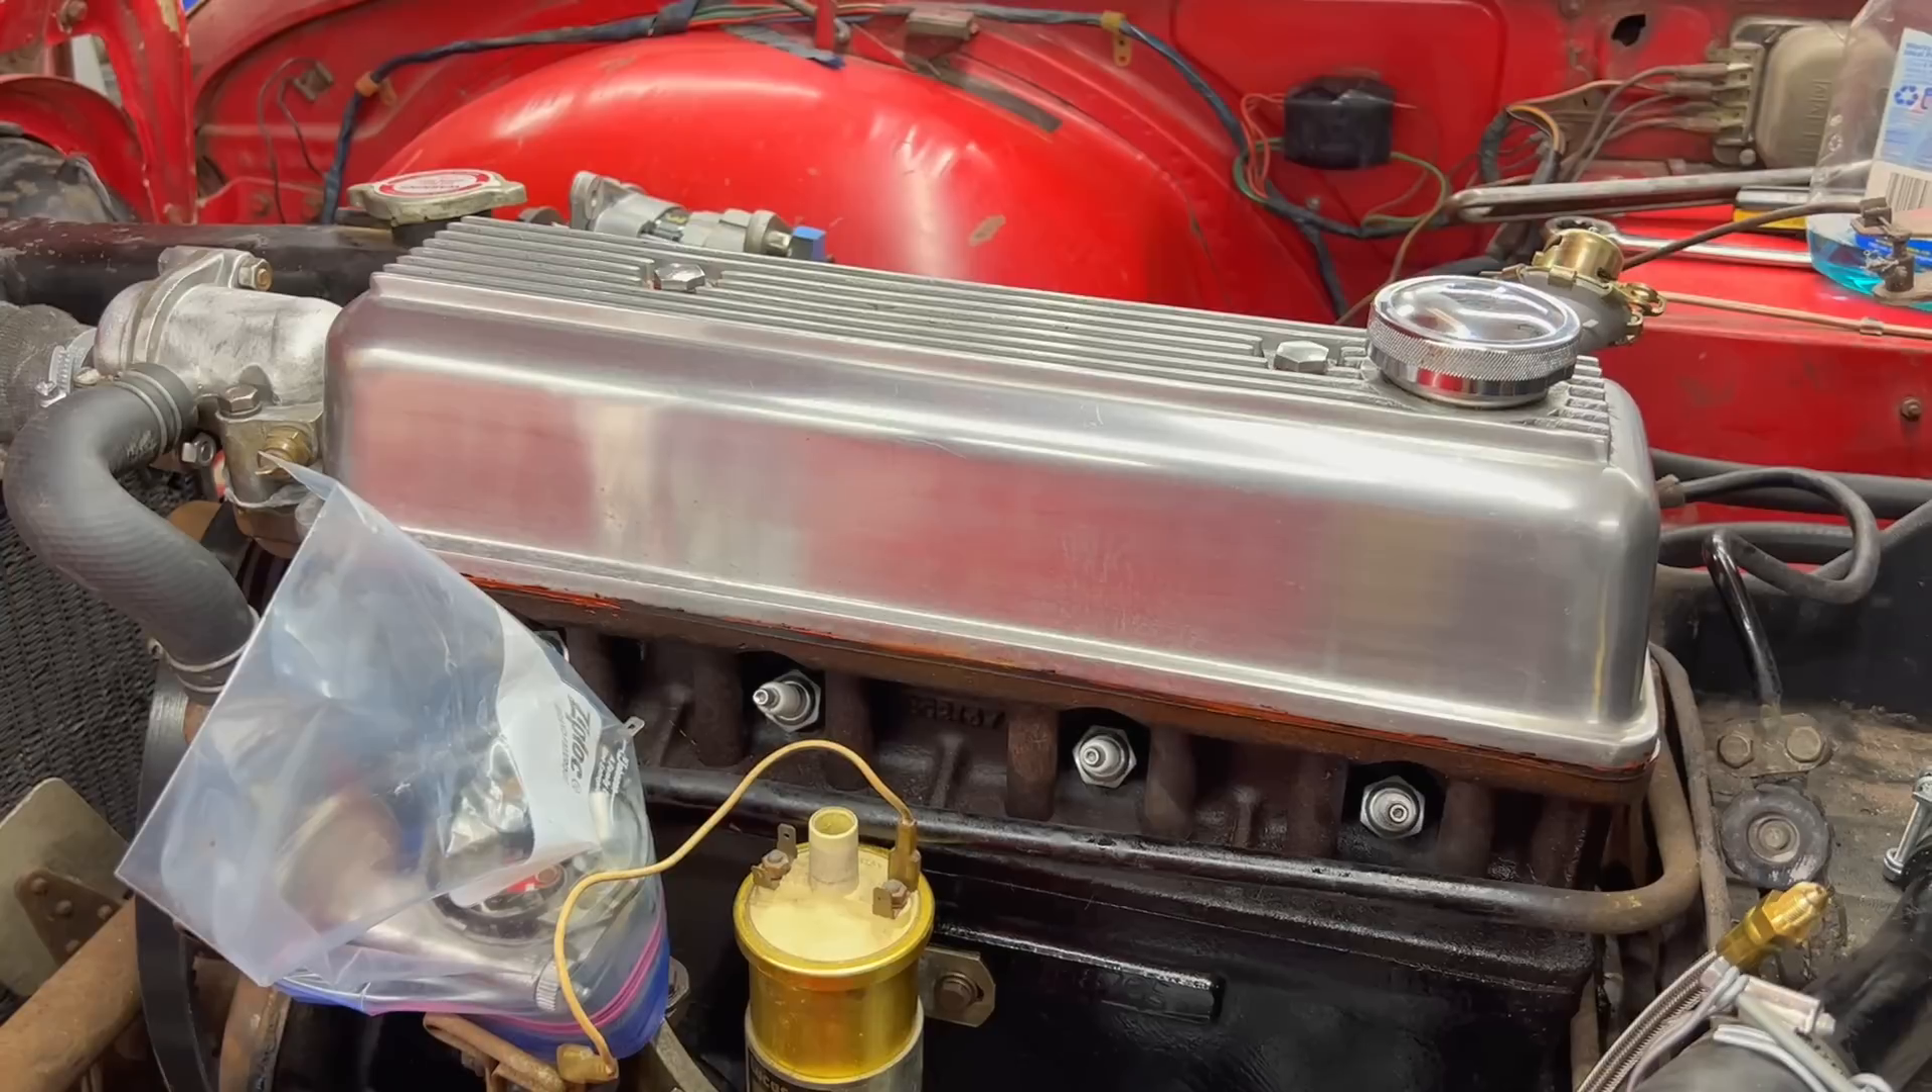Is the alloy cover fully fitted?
Yes.